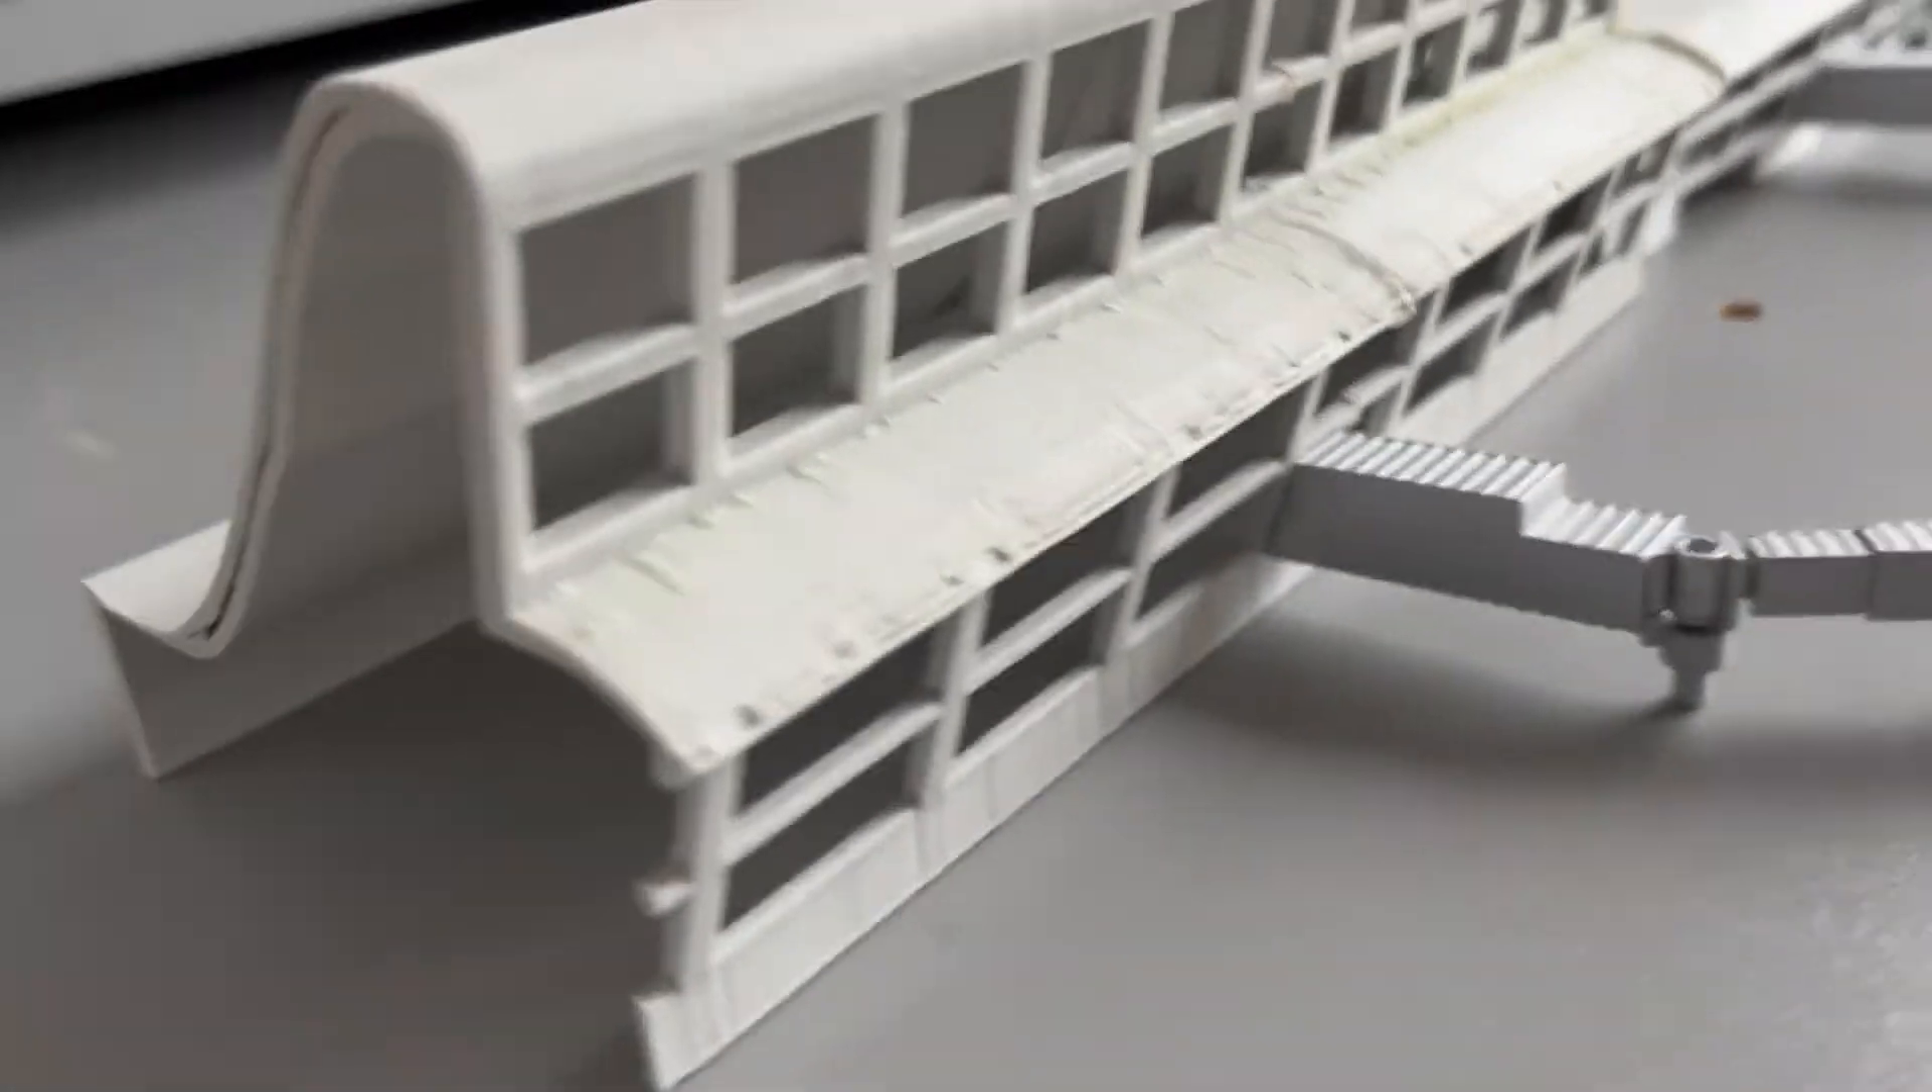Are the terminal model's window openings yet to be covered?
Yes.